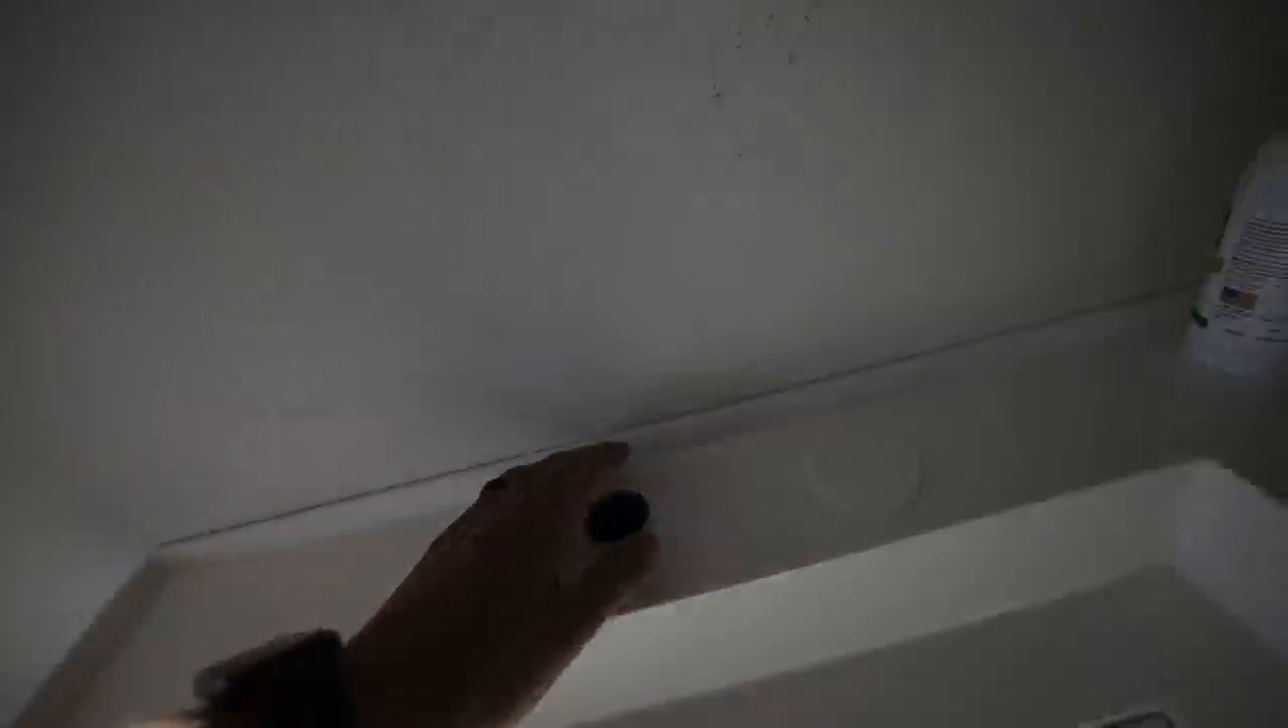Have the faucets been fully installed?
No.